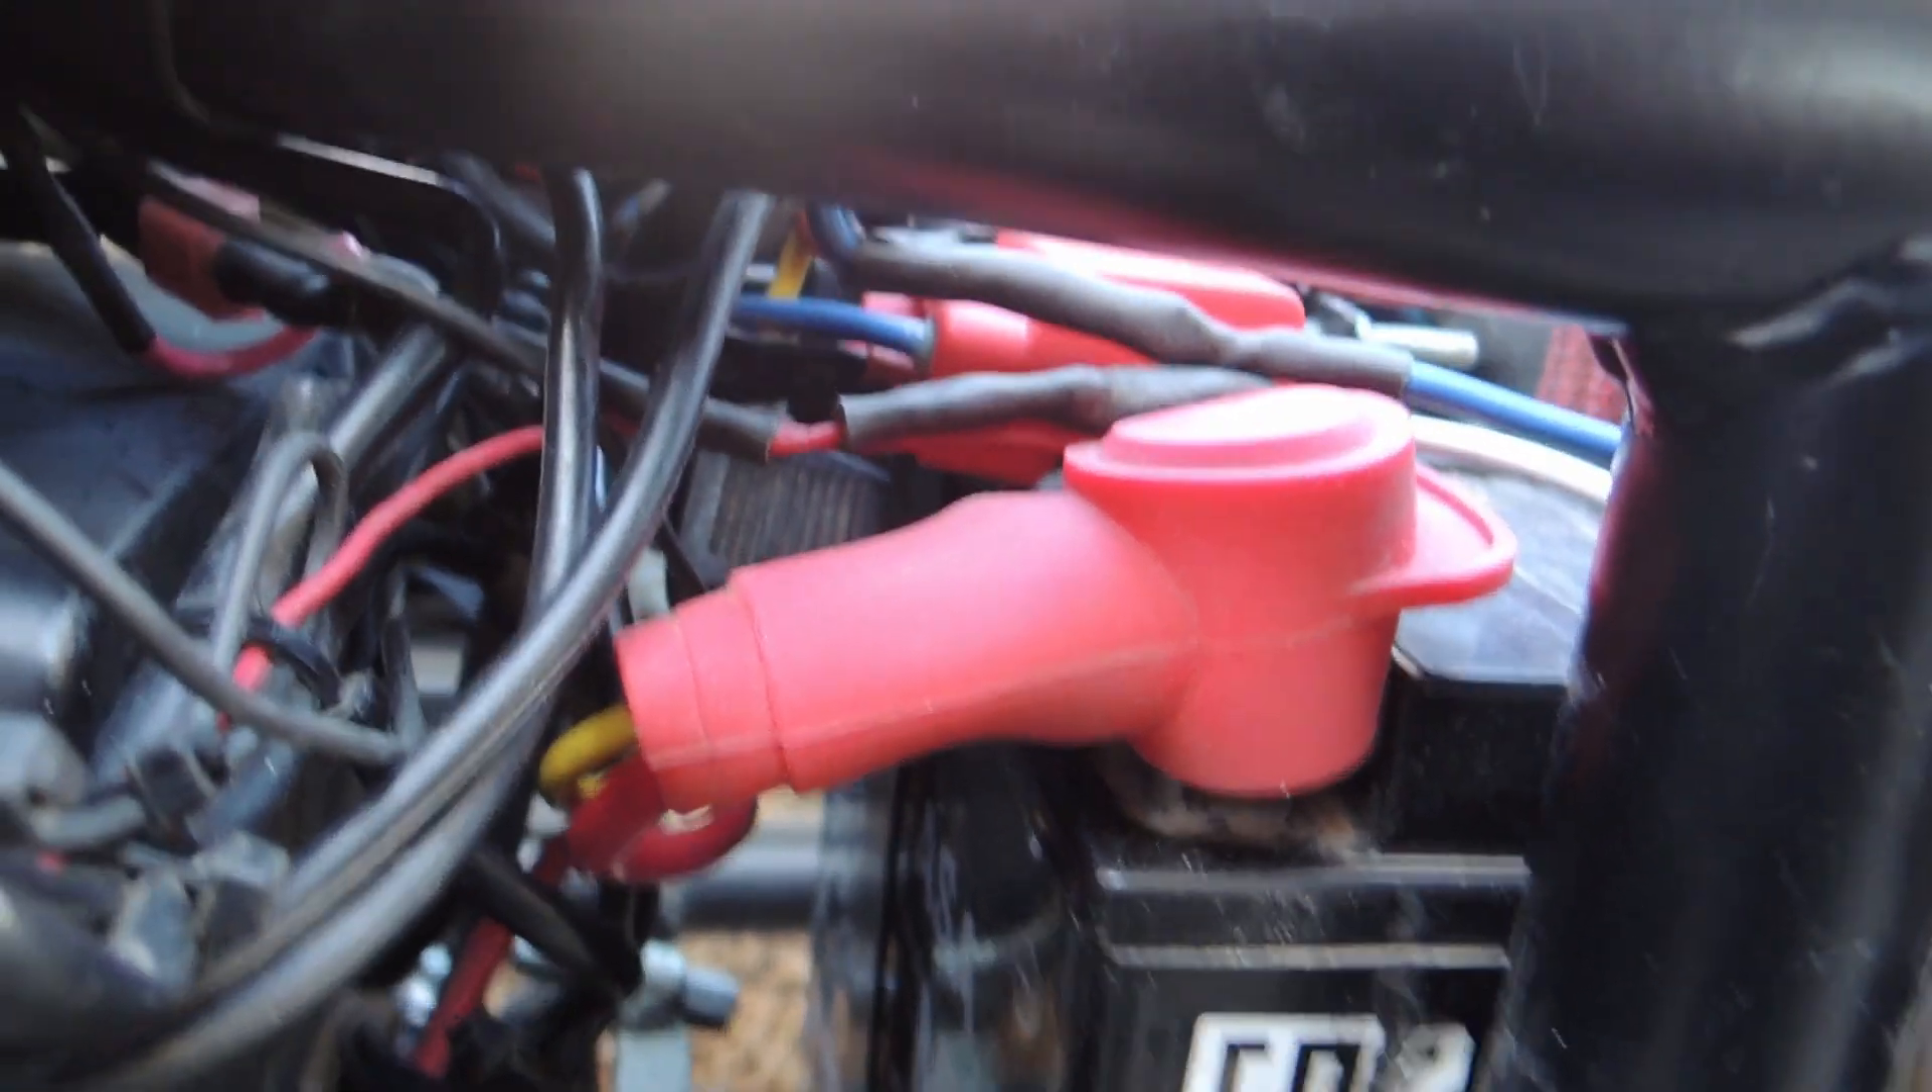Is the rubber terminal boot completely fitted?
Yes.